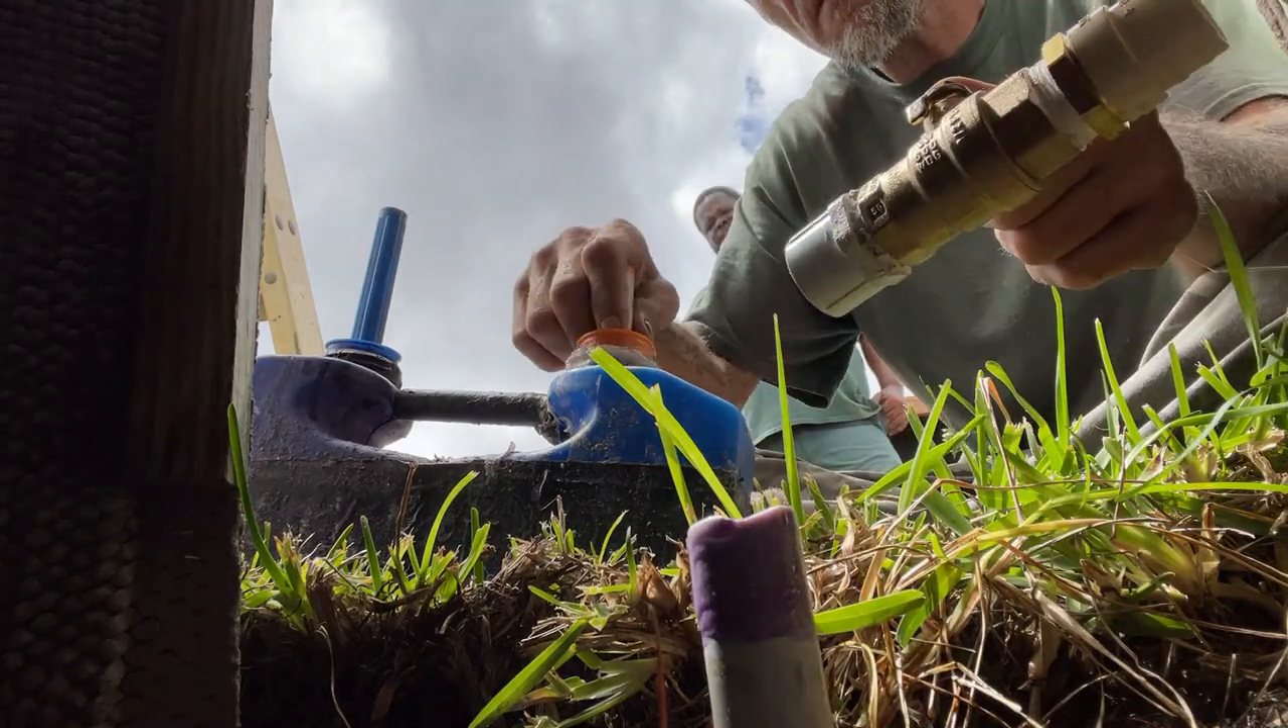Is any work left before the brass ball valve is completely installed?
Yes.